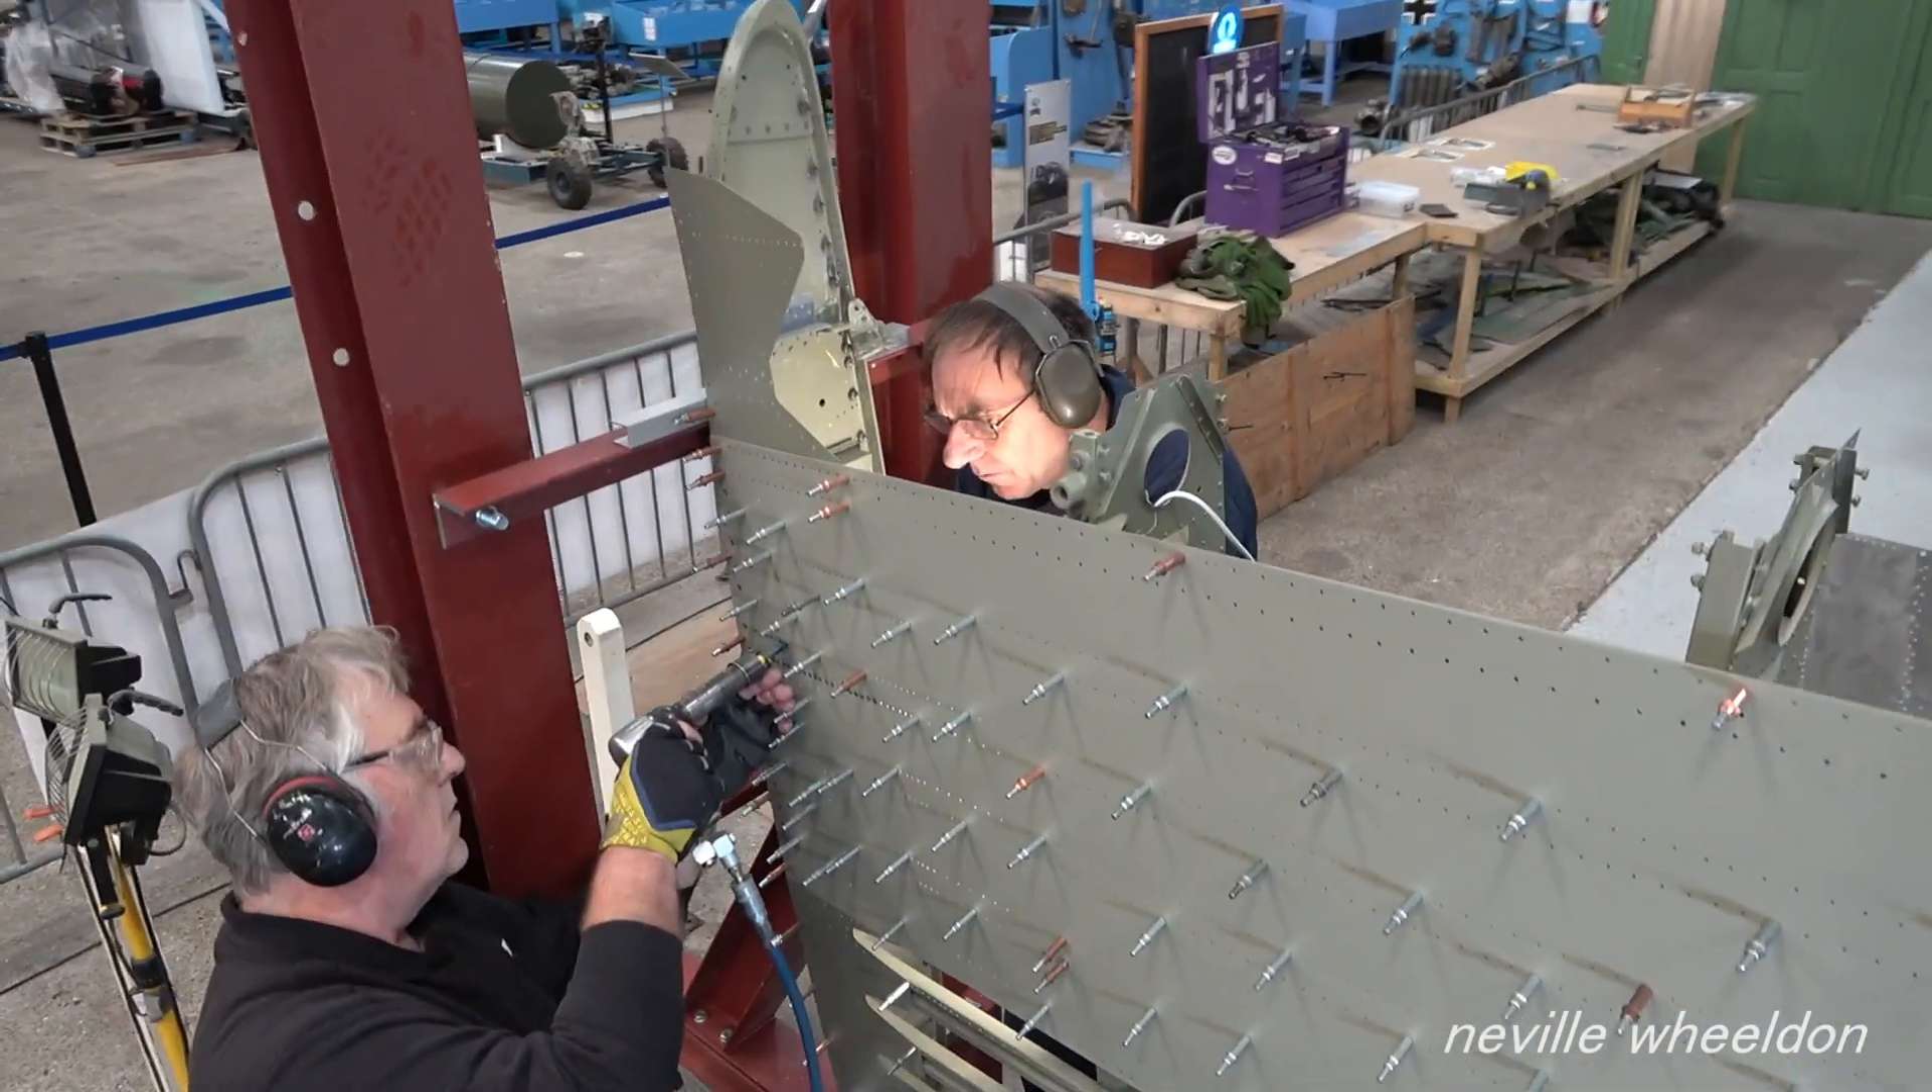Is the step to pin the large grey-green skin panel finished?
Yes.